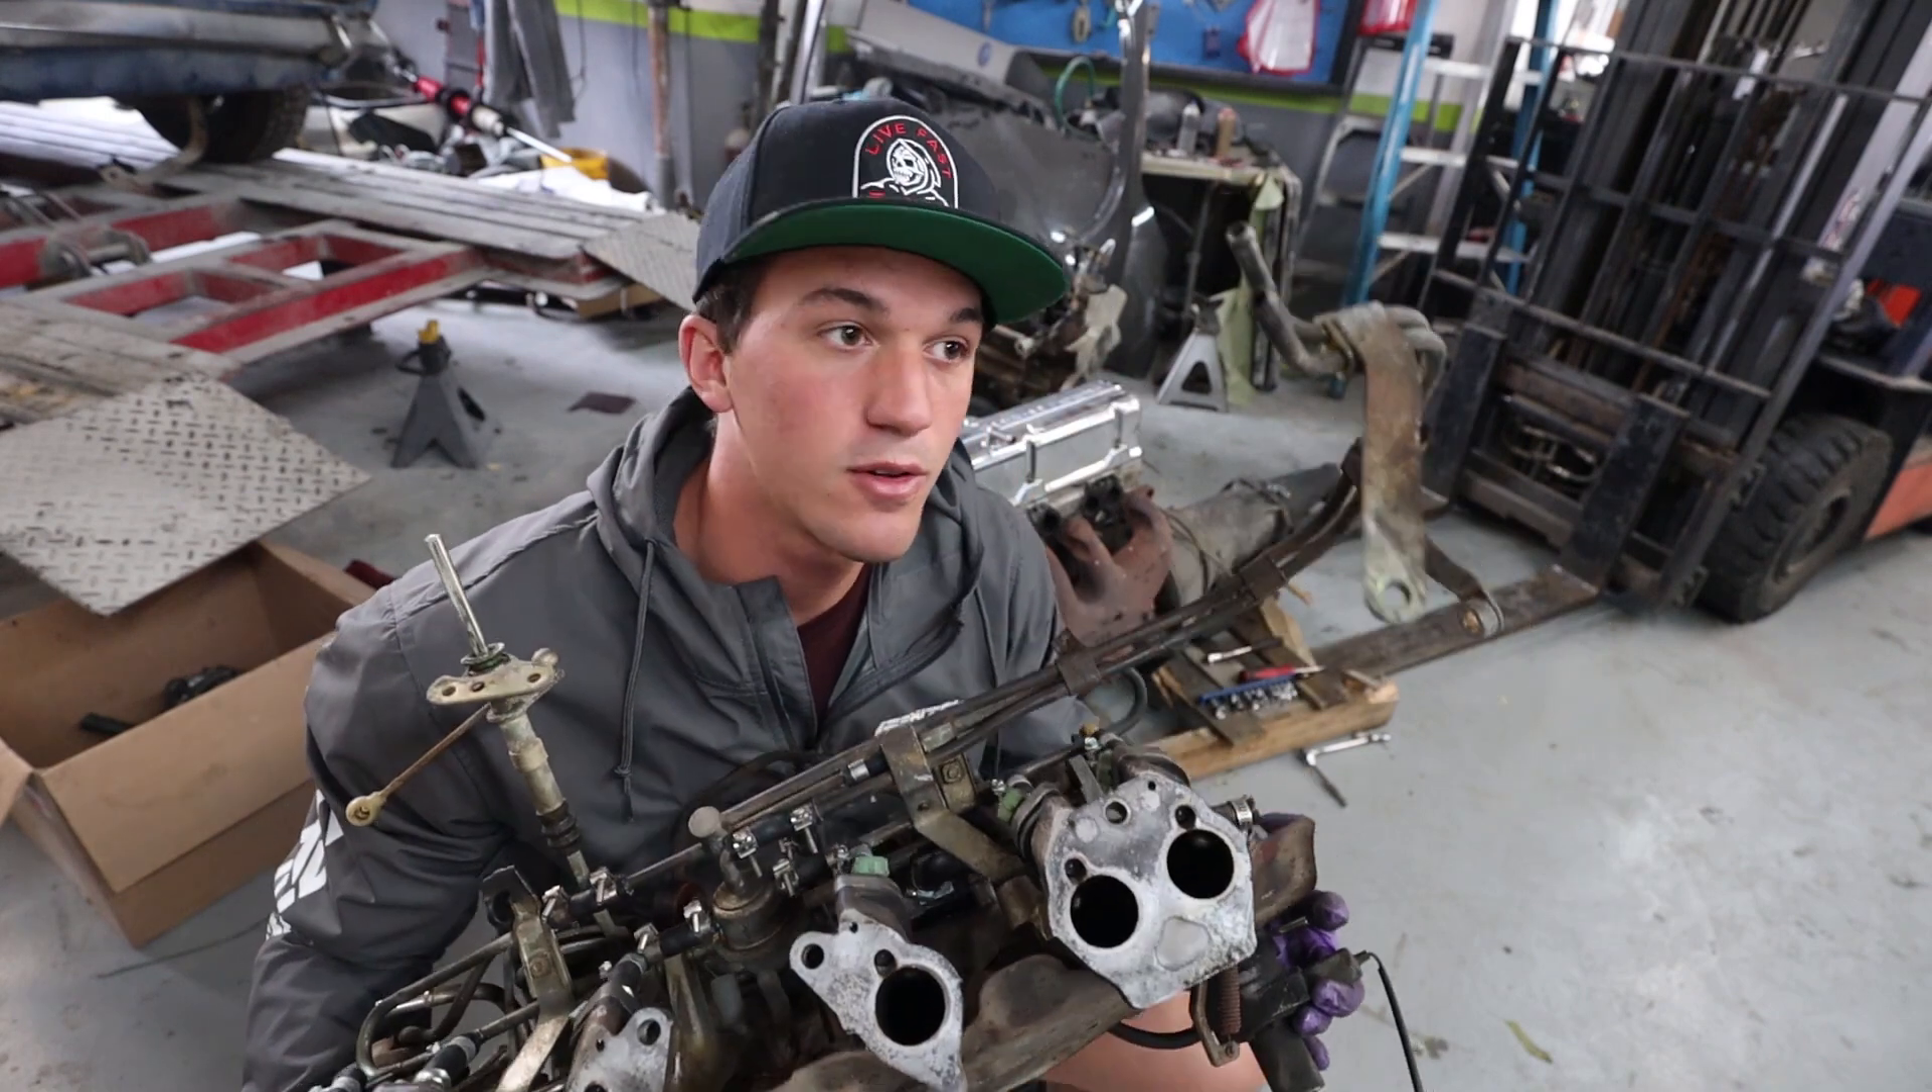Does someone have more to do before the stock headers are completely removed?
Yes.